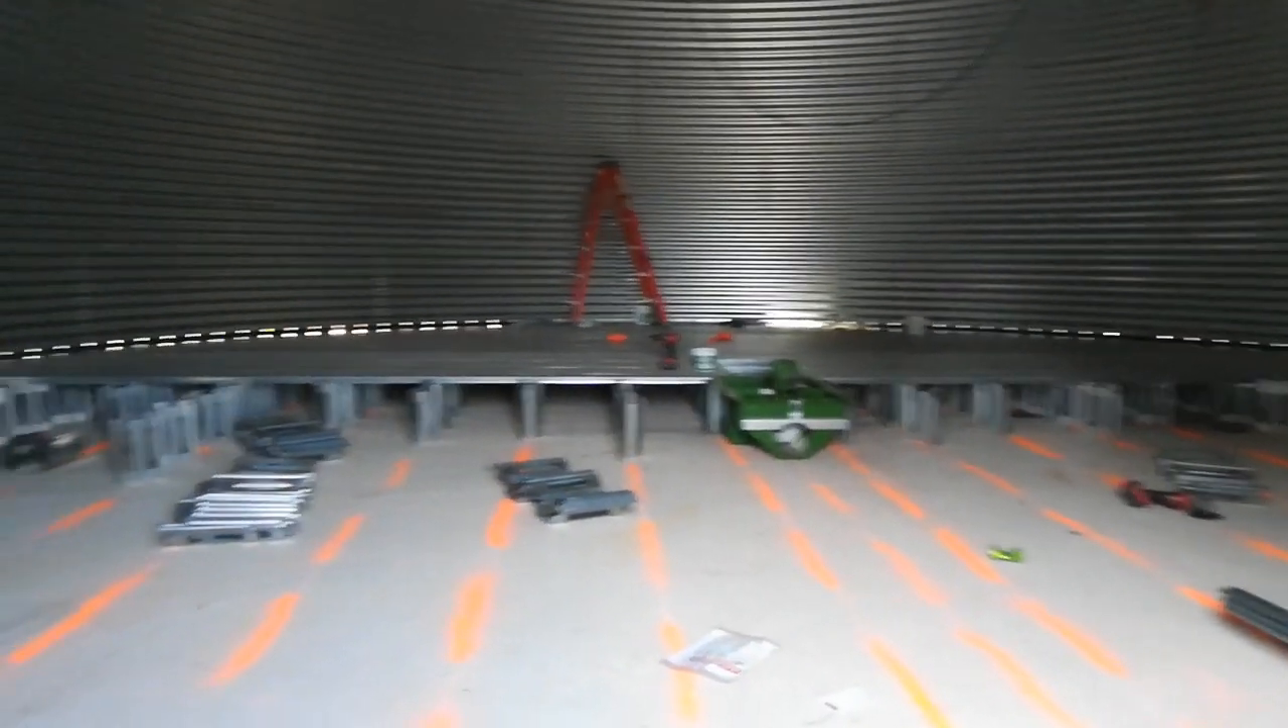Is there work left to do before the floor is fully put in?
Yes.